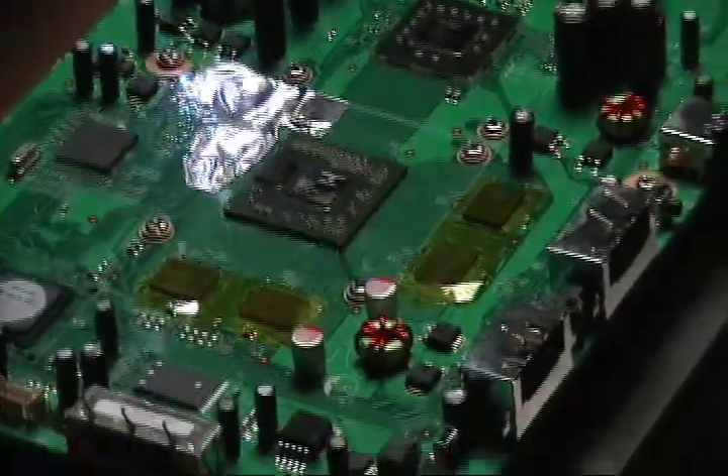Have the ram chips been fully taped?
Yes.